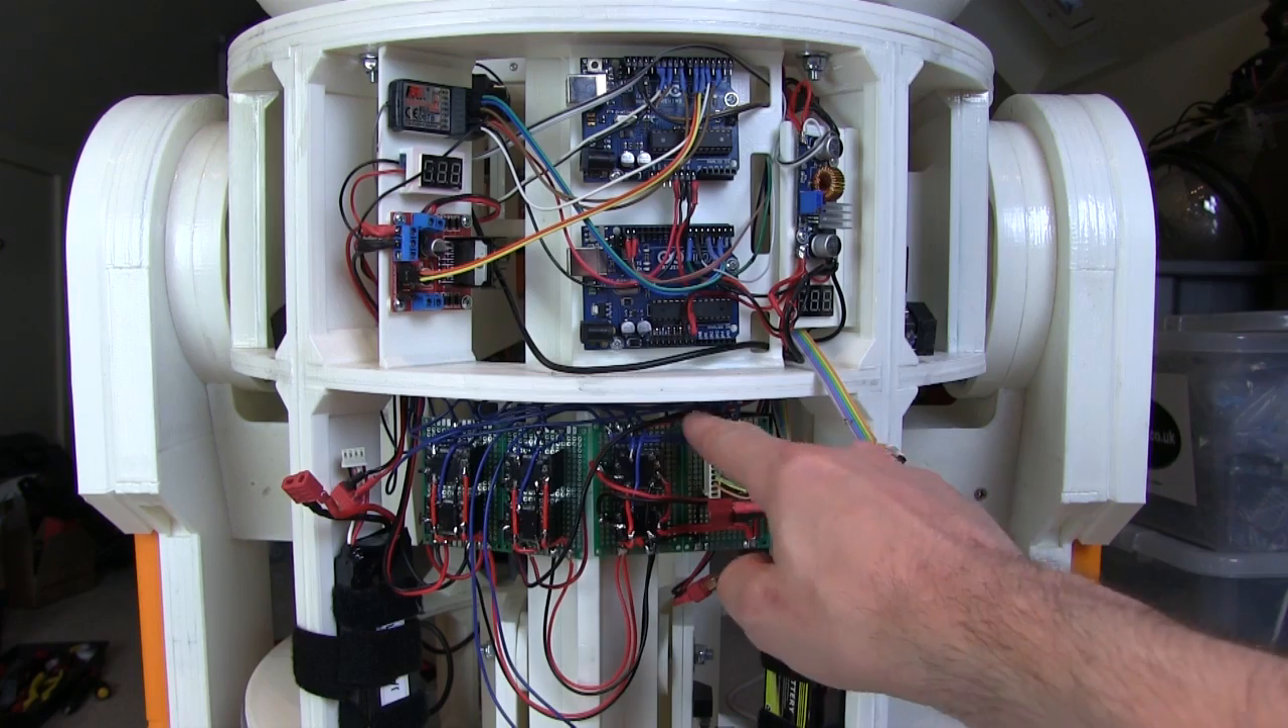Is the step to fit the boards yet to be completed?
No.